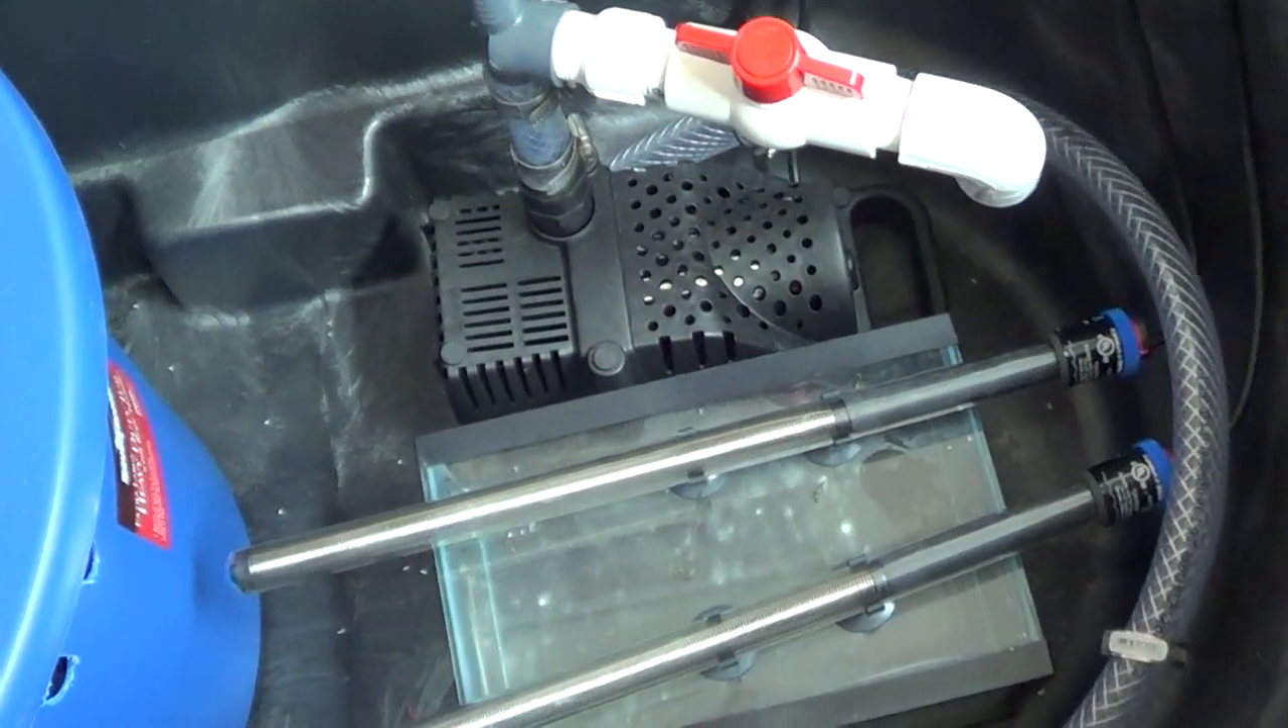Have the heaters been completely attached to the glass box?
Yes.